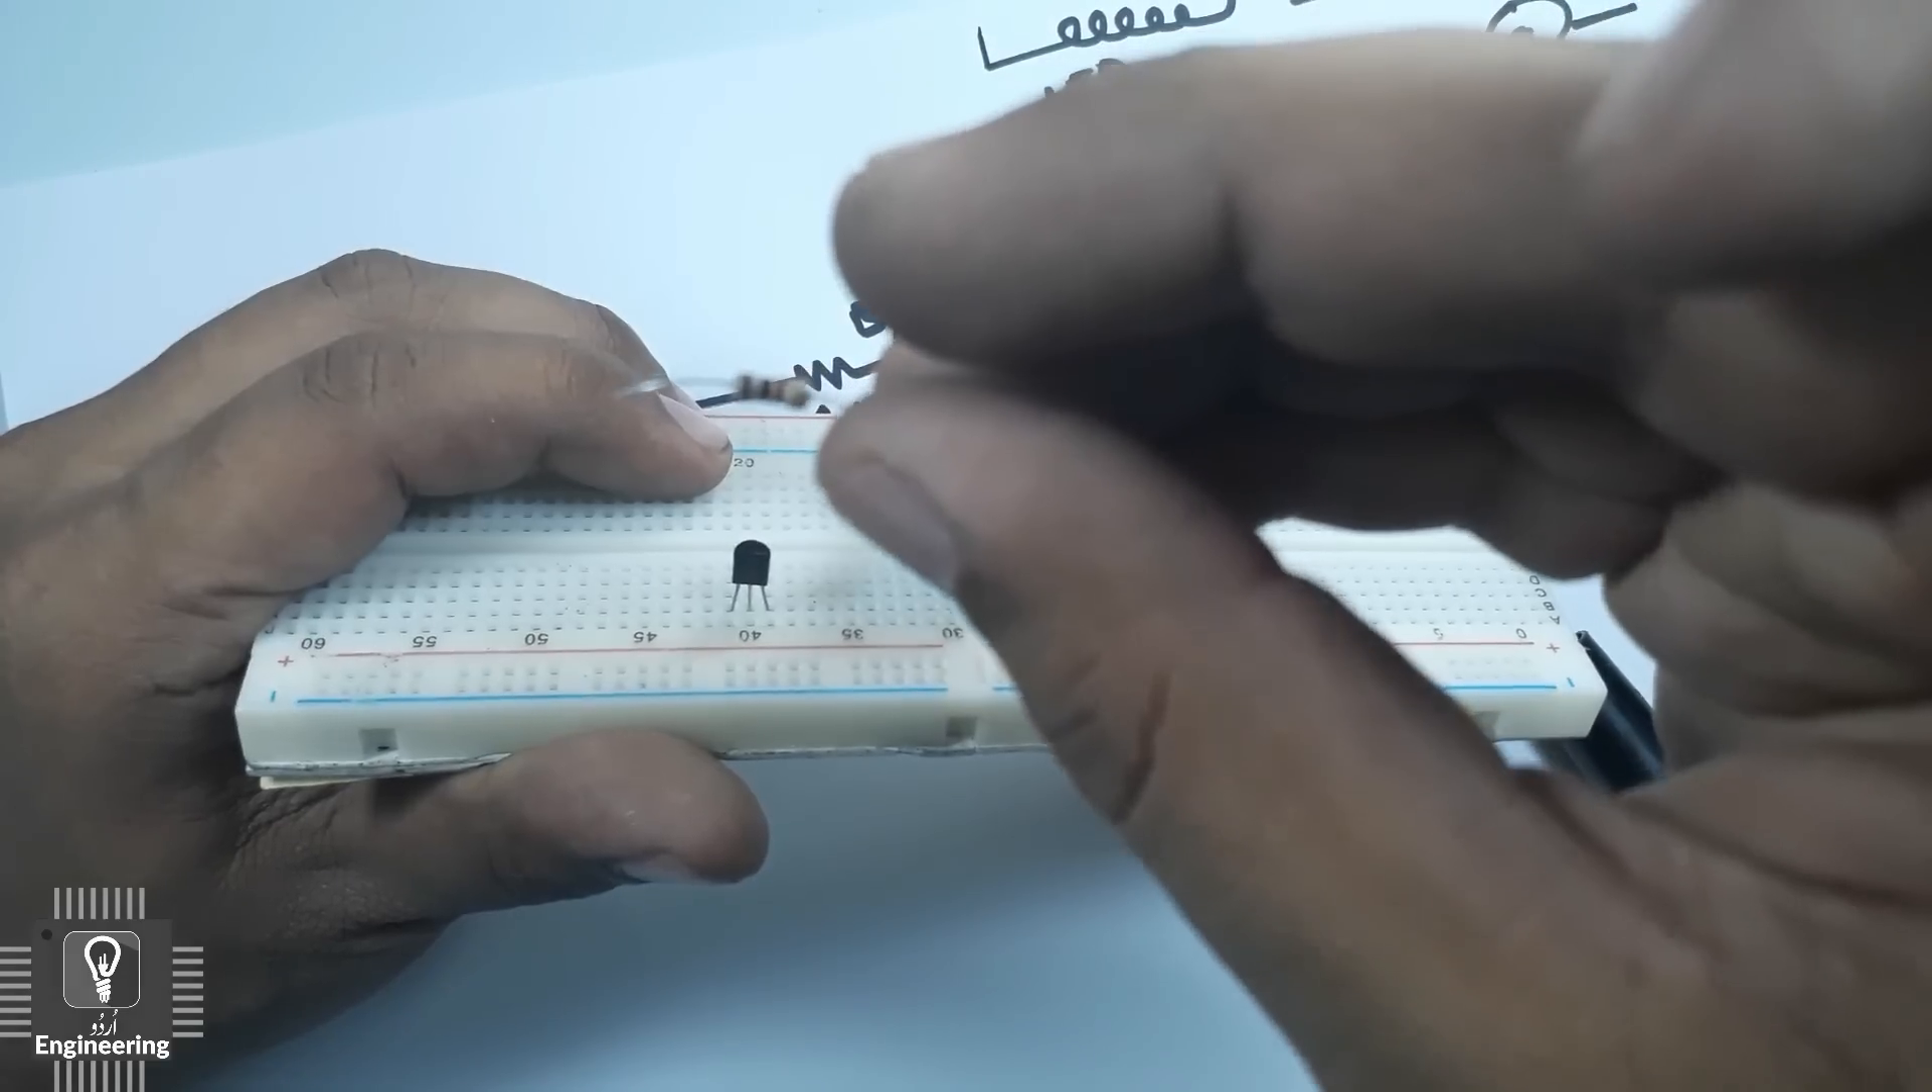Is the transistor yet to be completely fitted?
No.